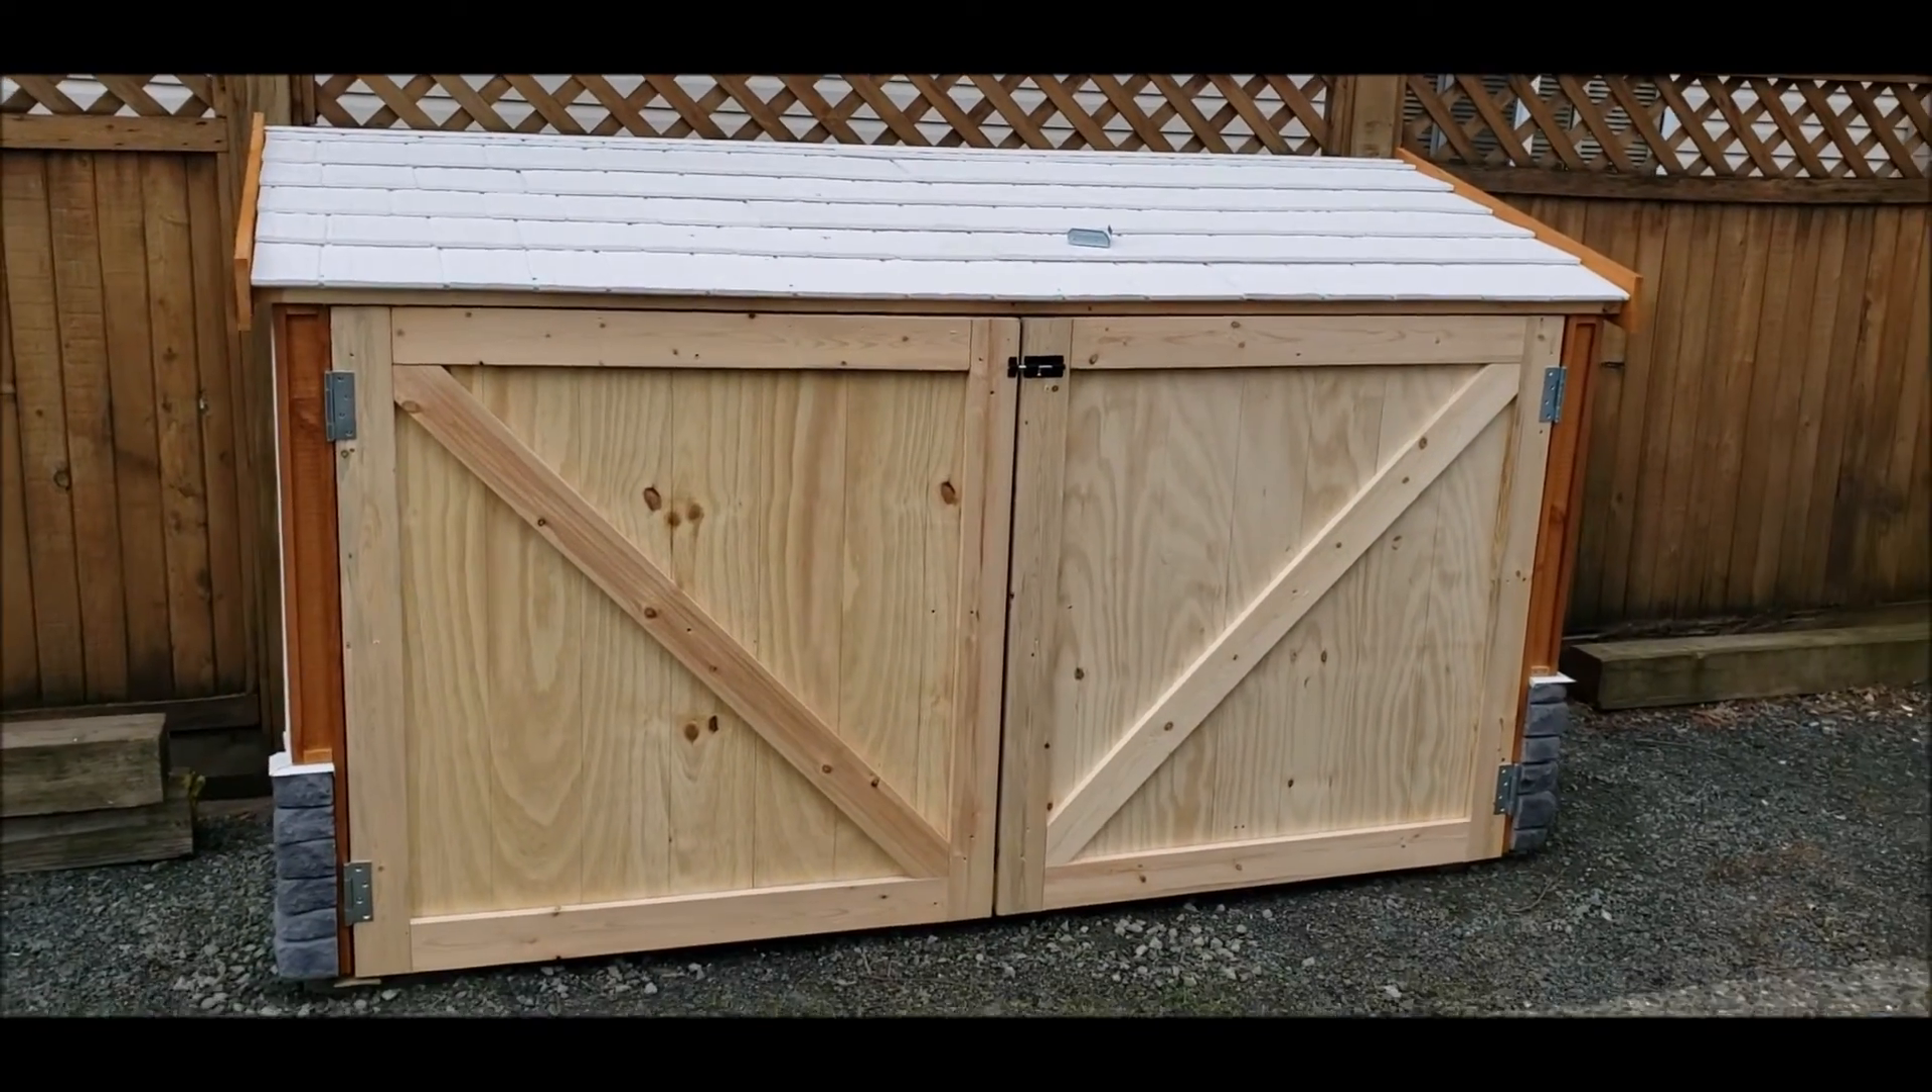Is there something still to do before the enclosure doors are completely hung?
No.